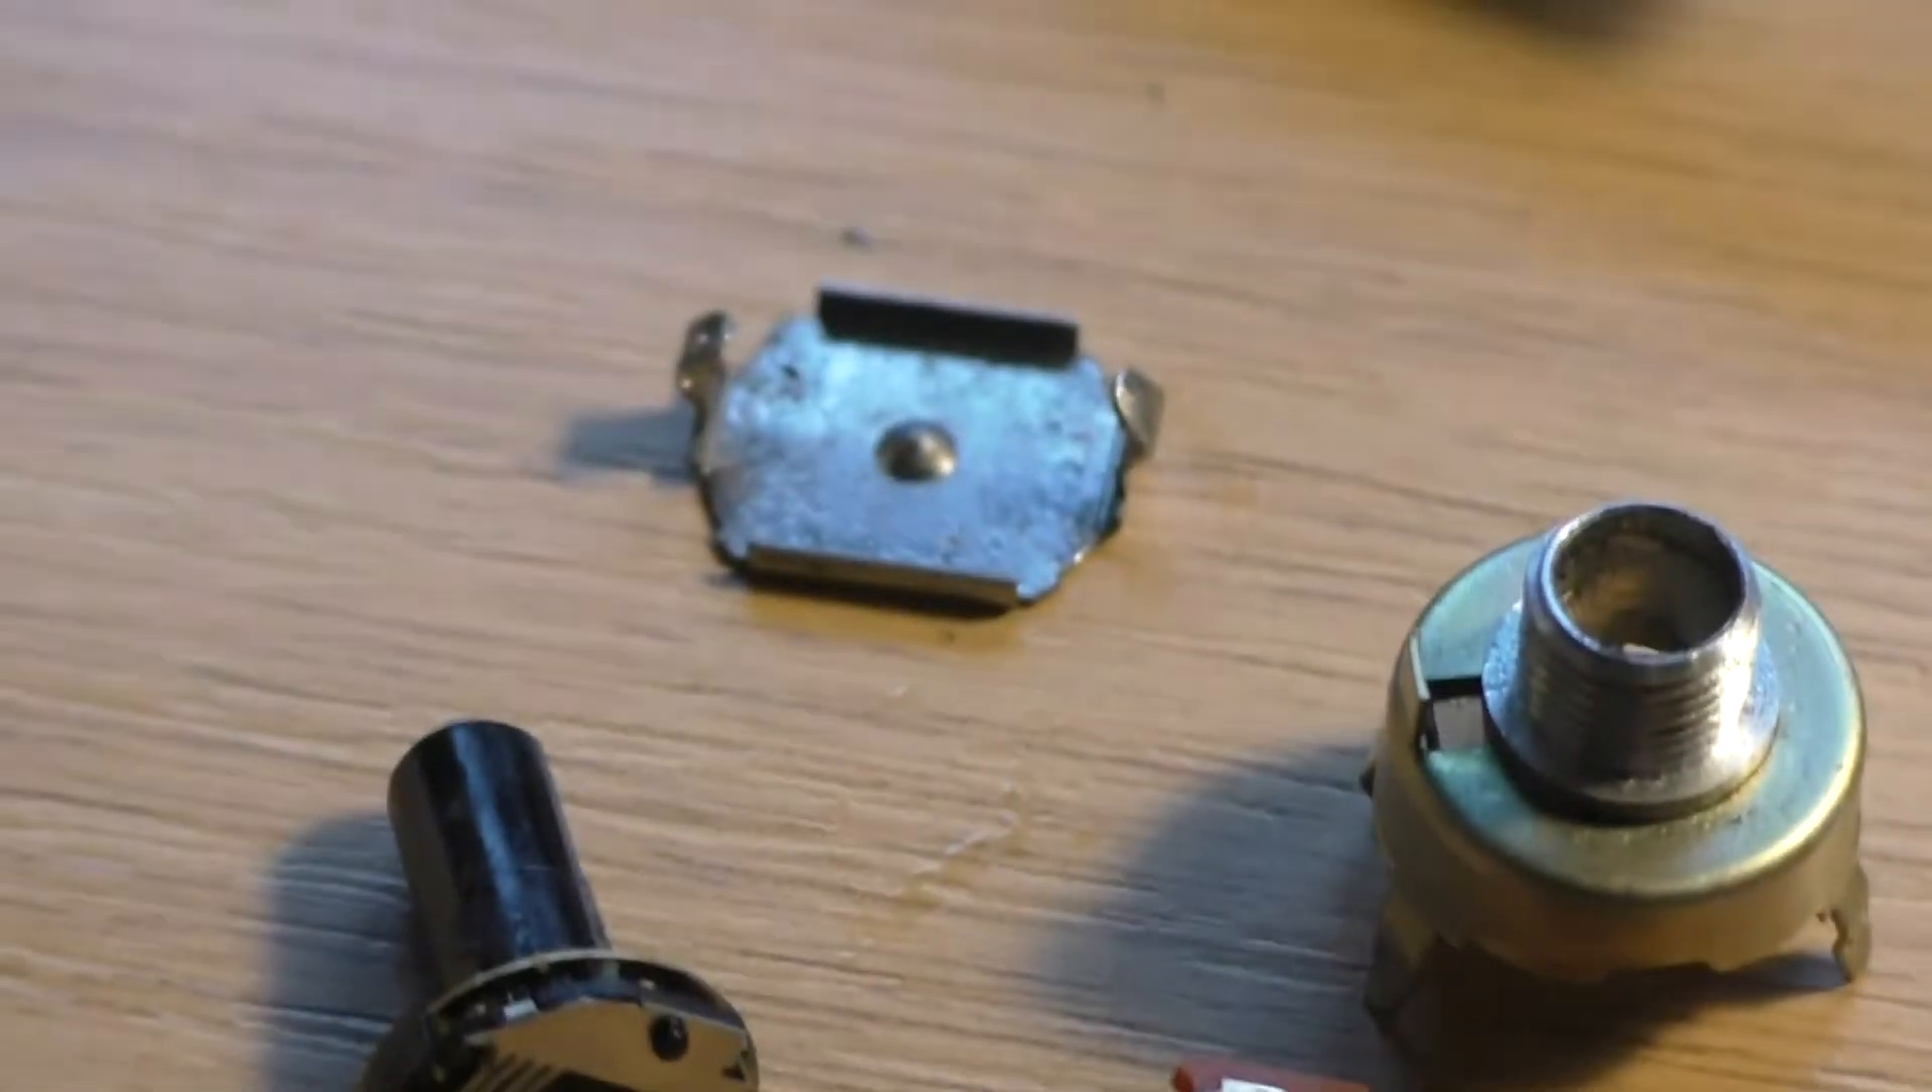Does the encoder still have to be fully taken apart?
No.